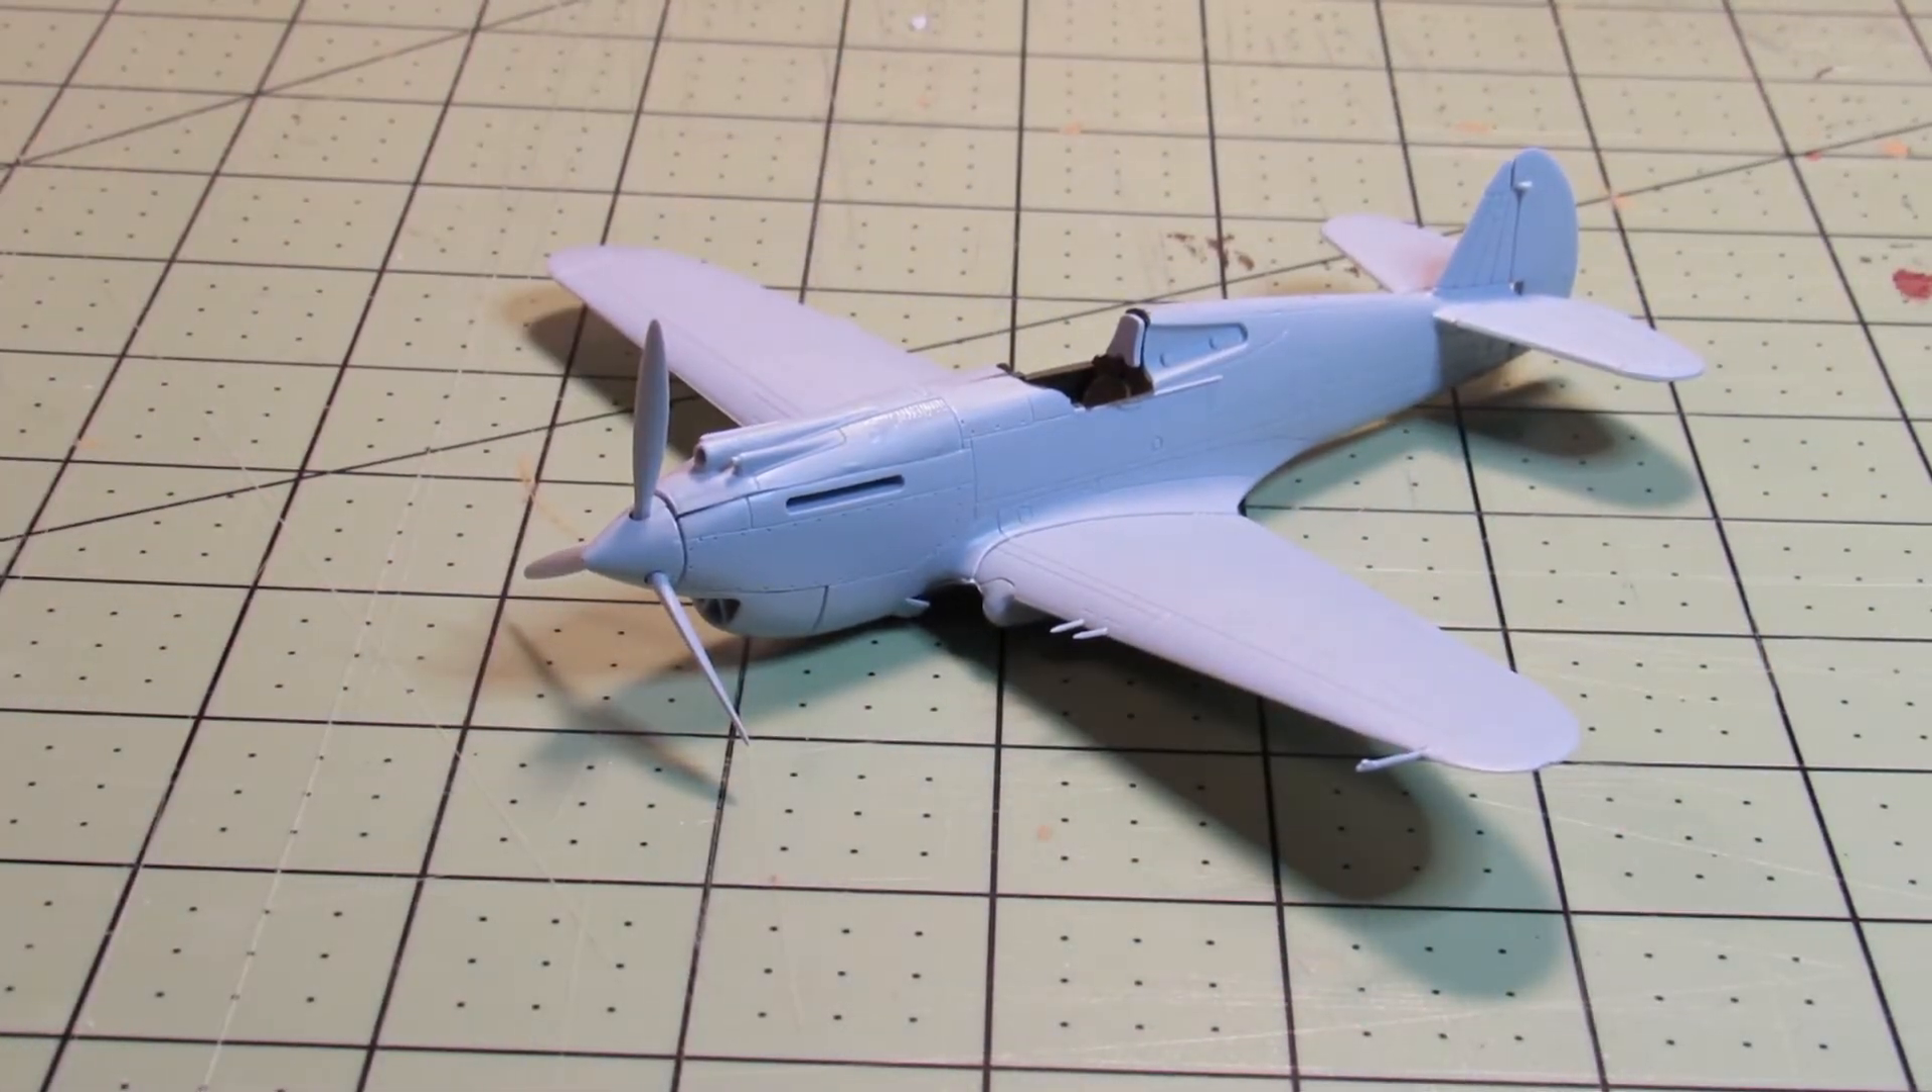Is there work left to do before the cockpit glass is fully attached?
Yes.